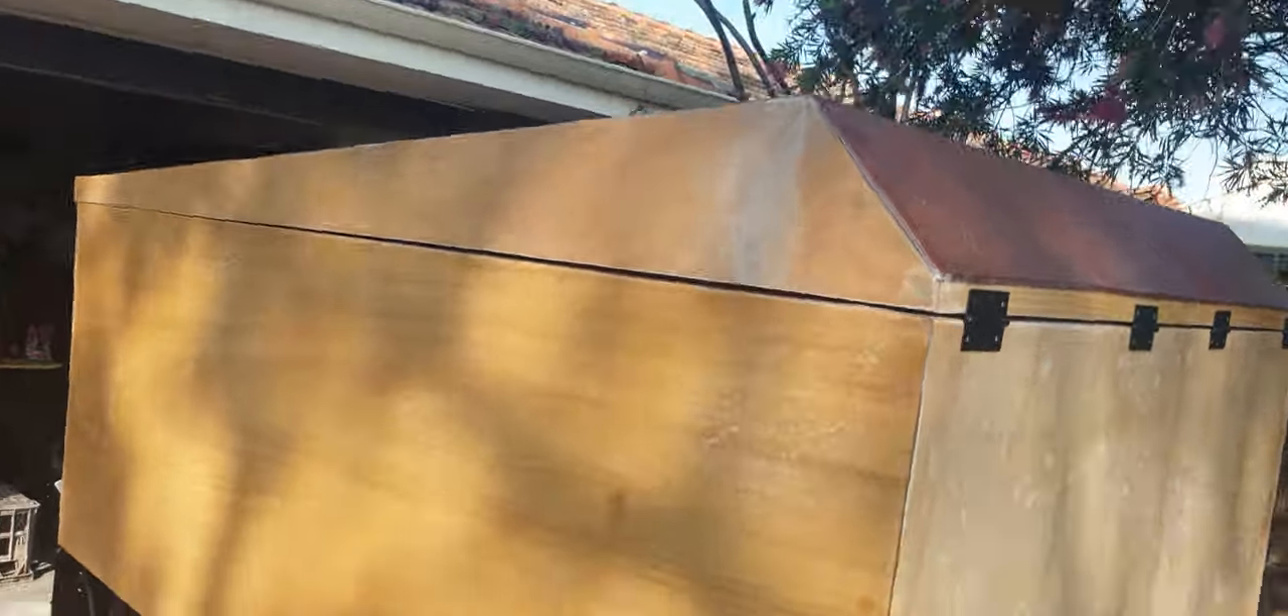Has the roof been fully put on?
Yes.